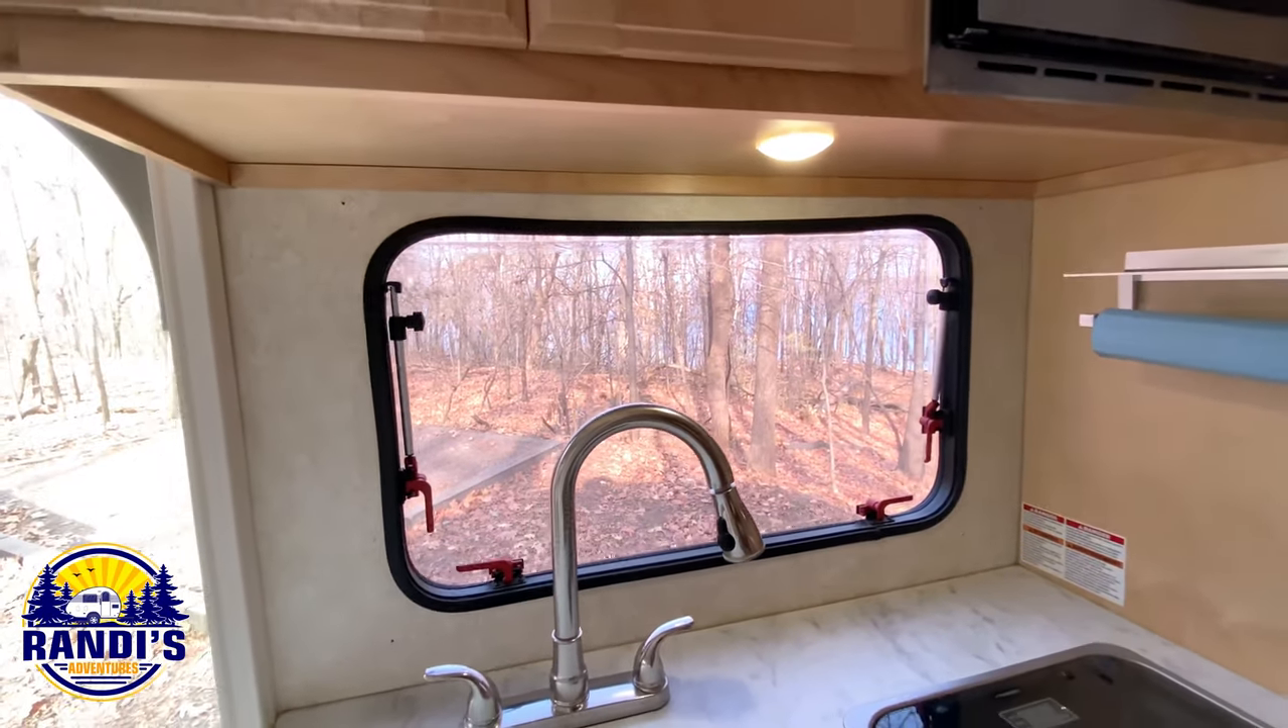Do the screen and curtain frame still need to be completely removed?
No.